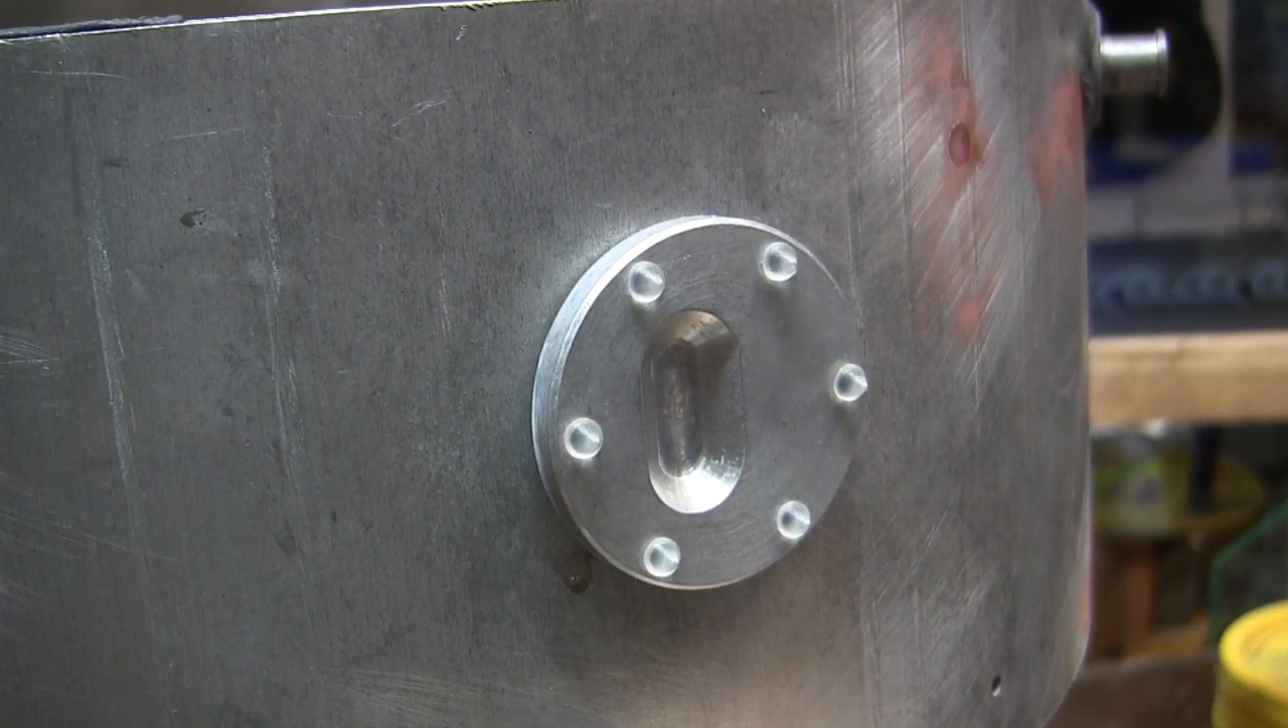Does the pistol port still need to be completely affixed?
No.